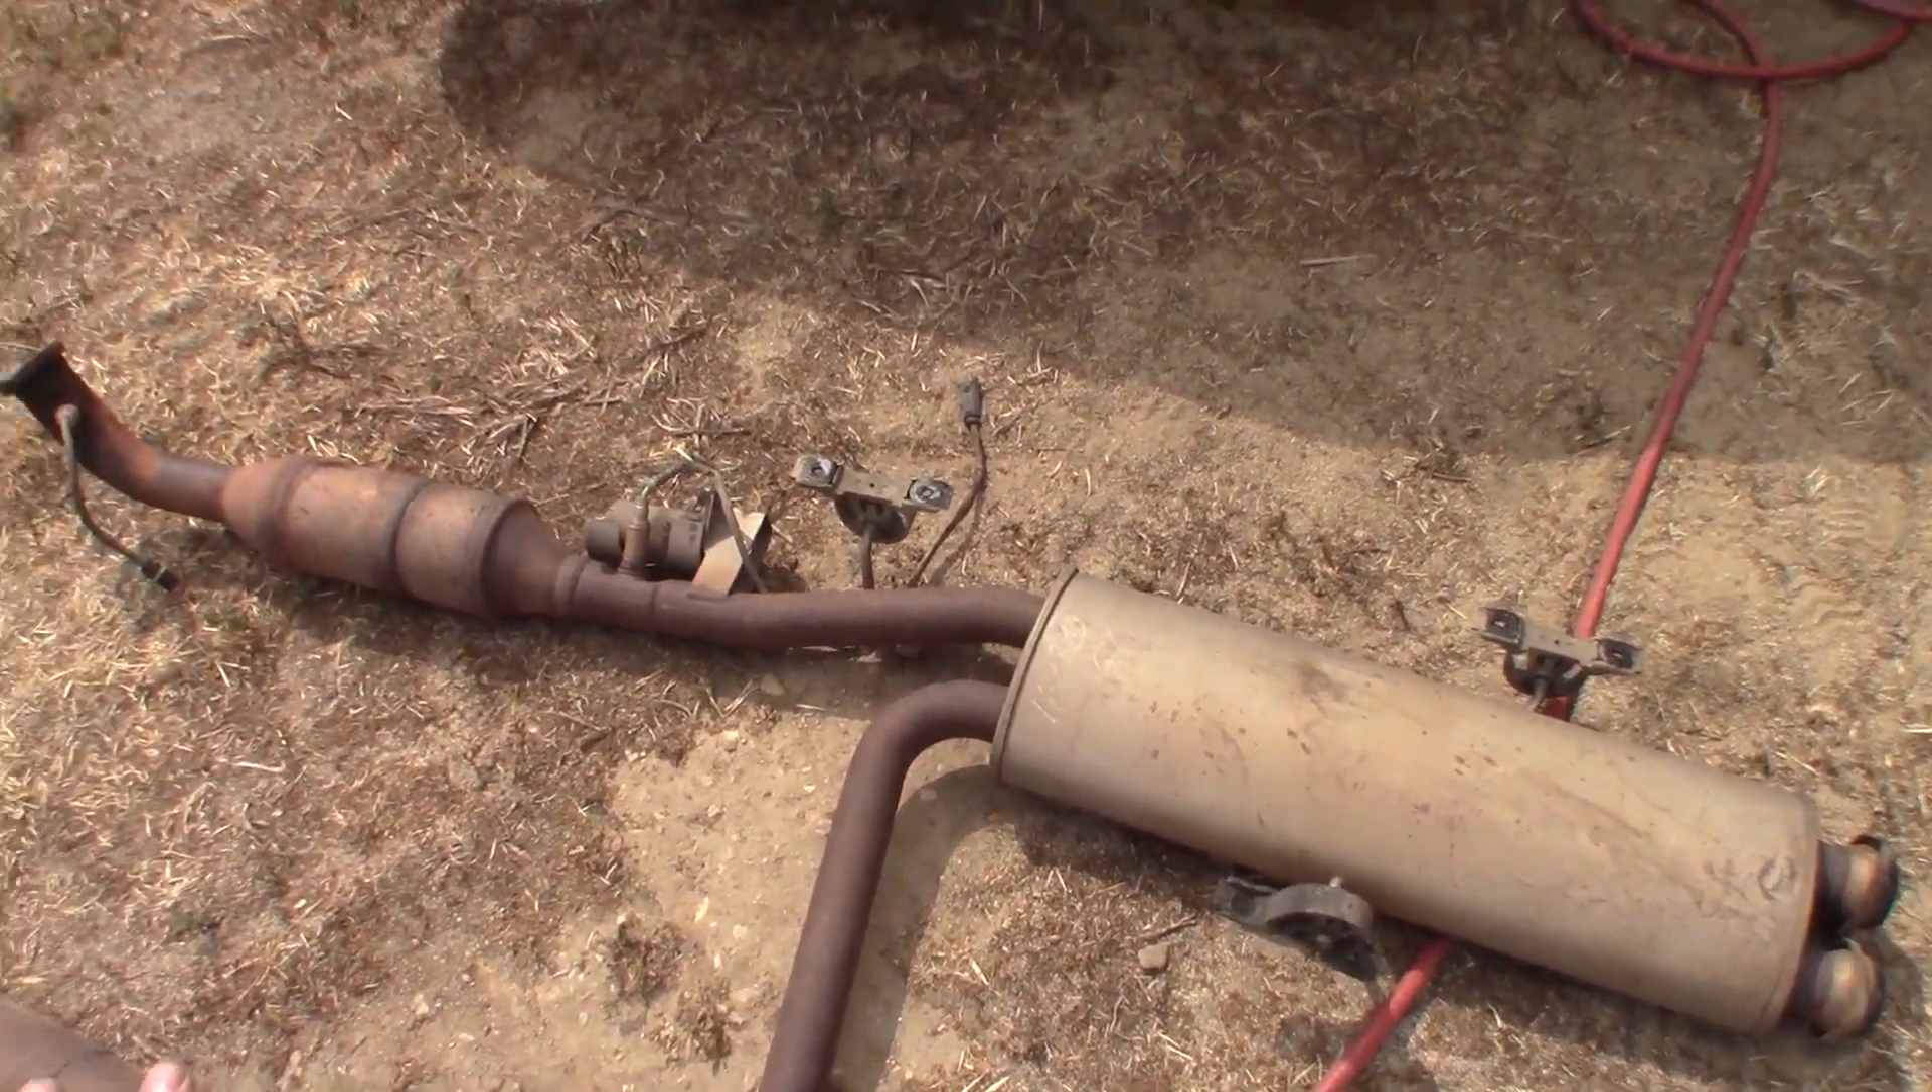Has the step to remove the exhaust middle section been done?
Yes.